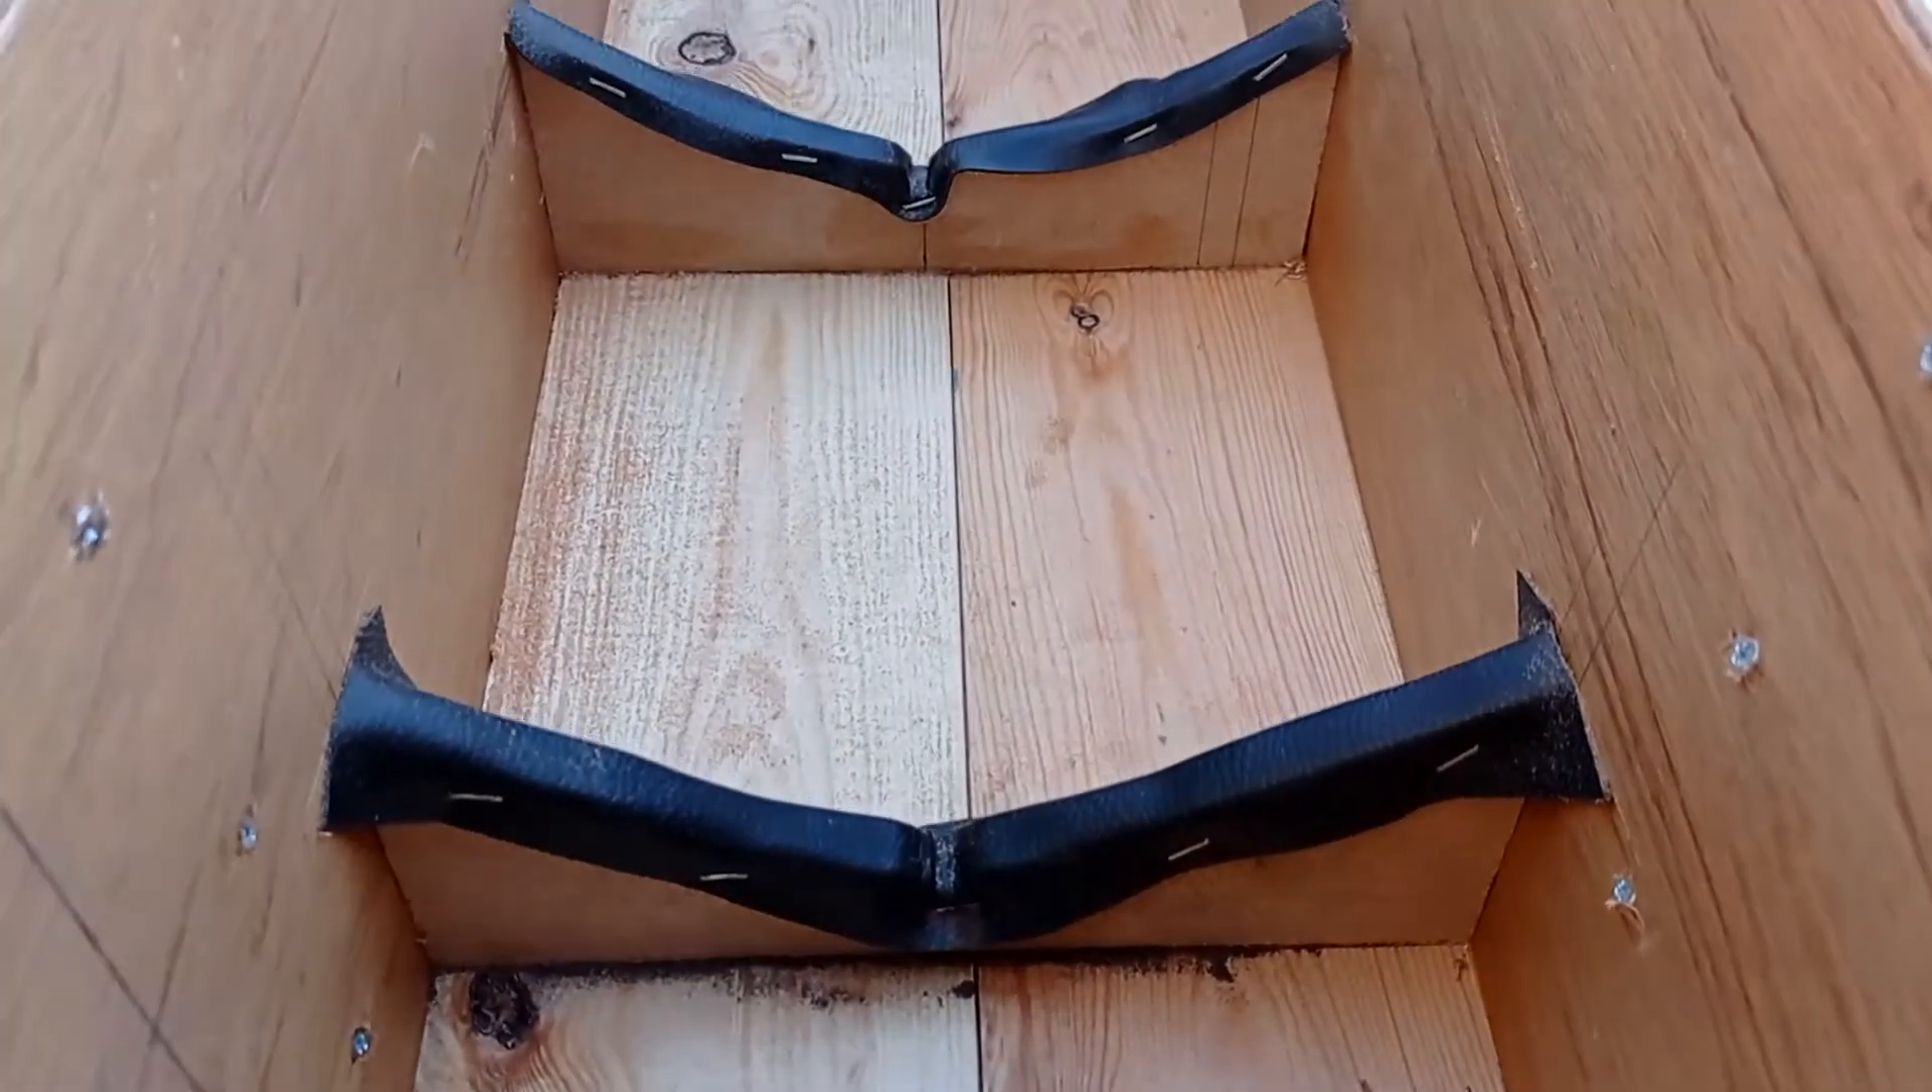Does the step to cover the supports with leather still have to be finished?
No.